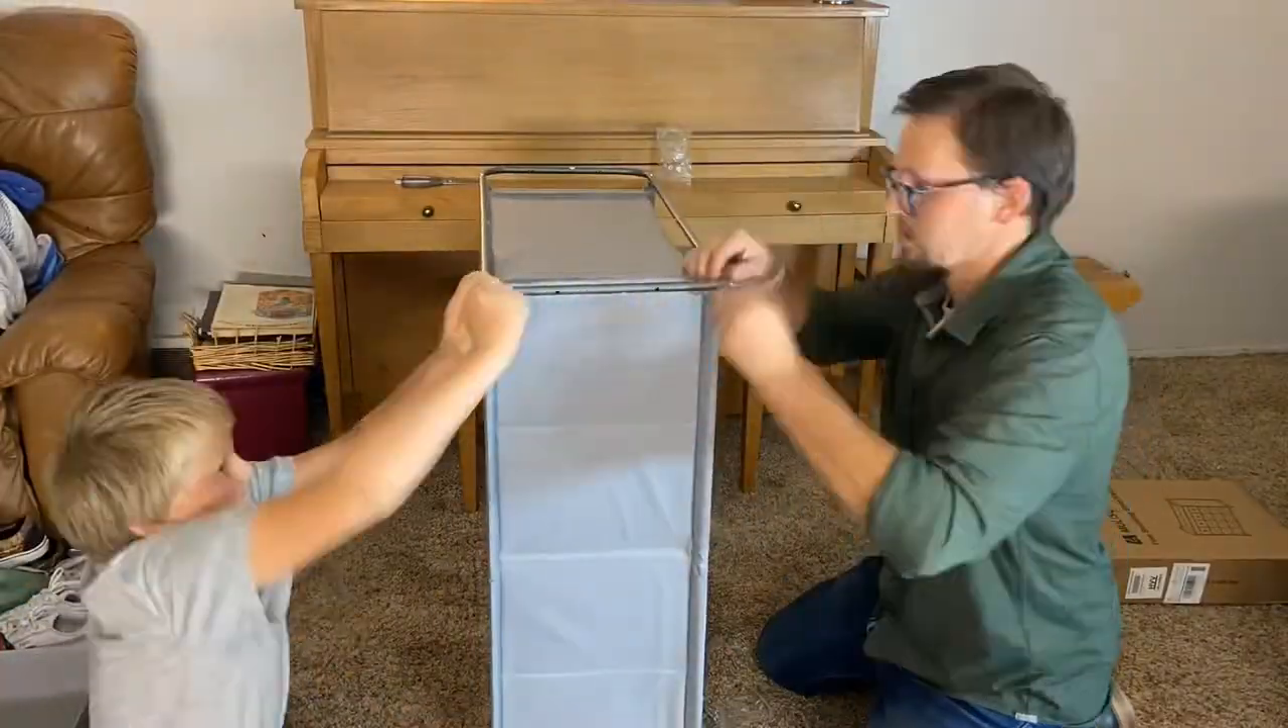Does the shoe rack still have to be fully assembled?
Yes.